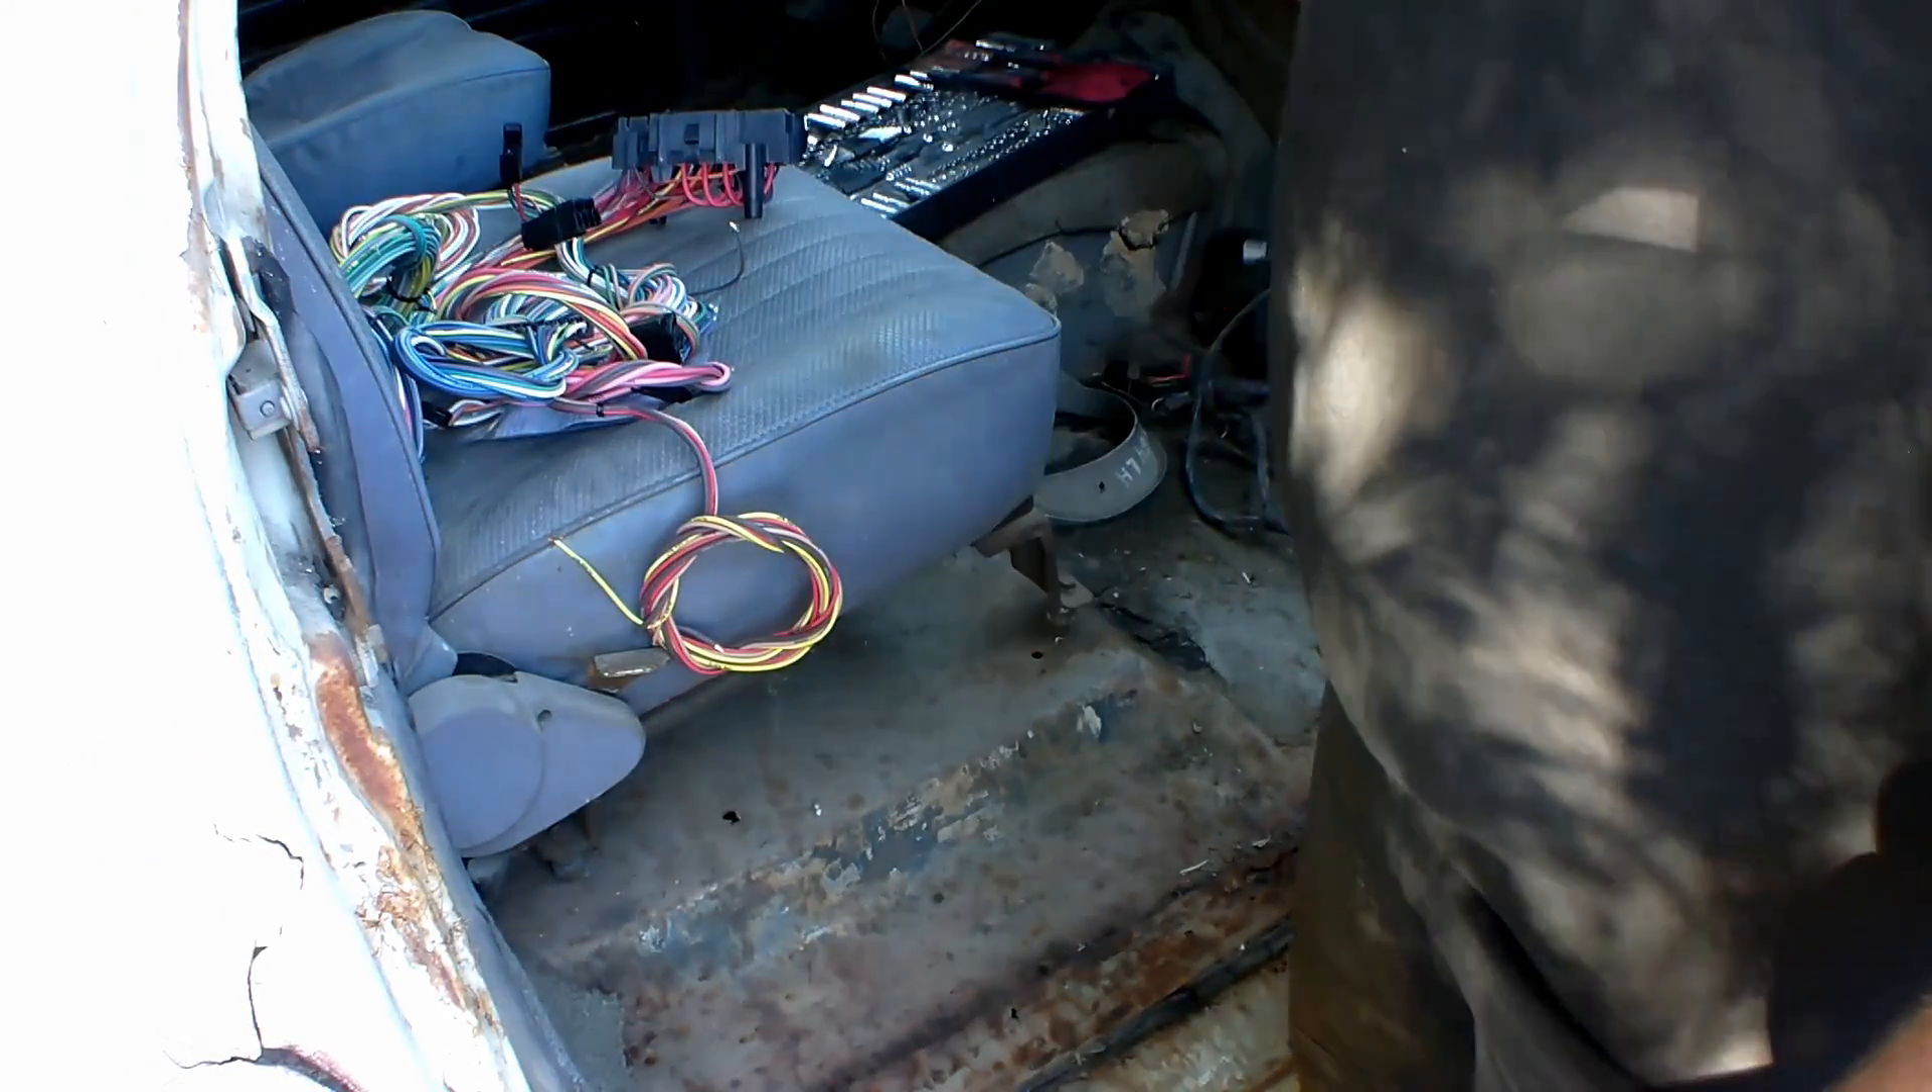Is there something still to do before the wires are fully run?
Yes.